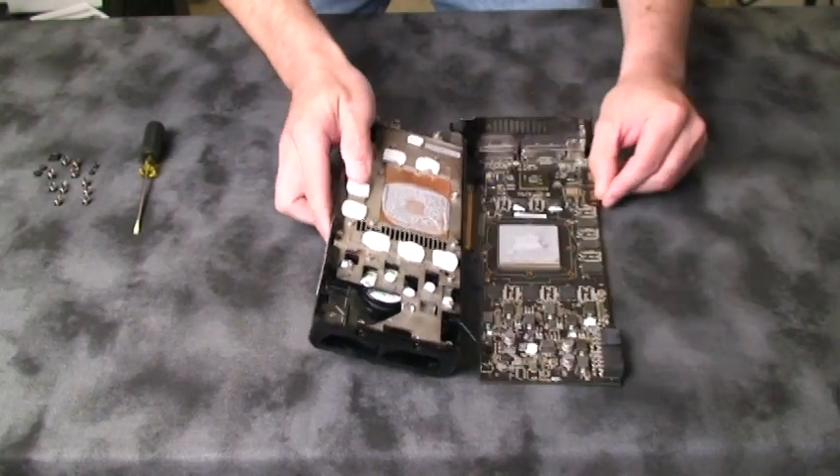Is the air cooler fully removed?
Yes.